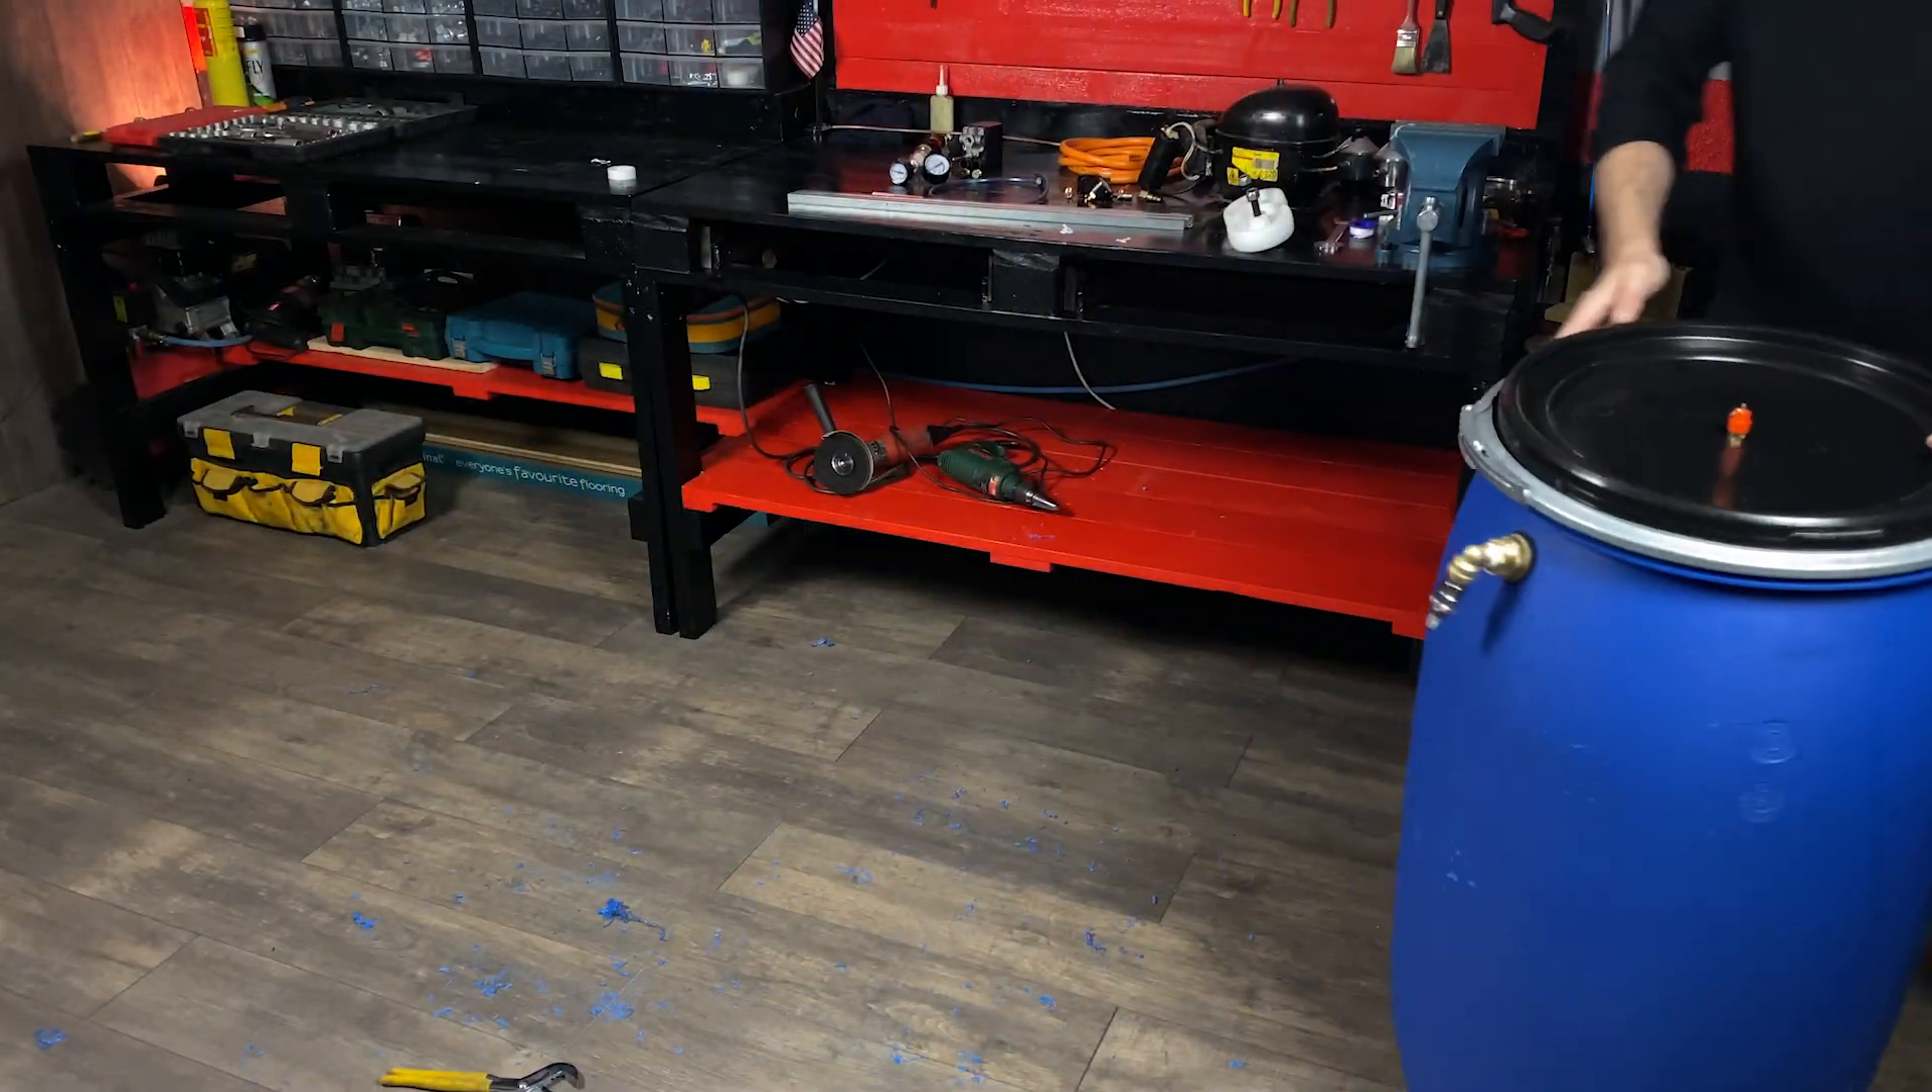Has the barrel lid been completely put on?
Yes.